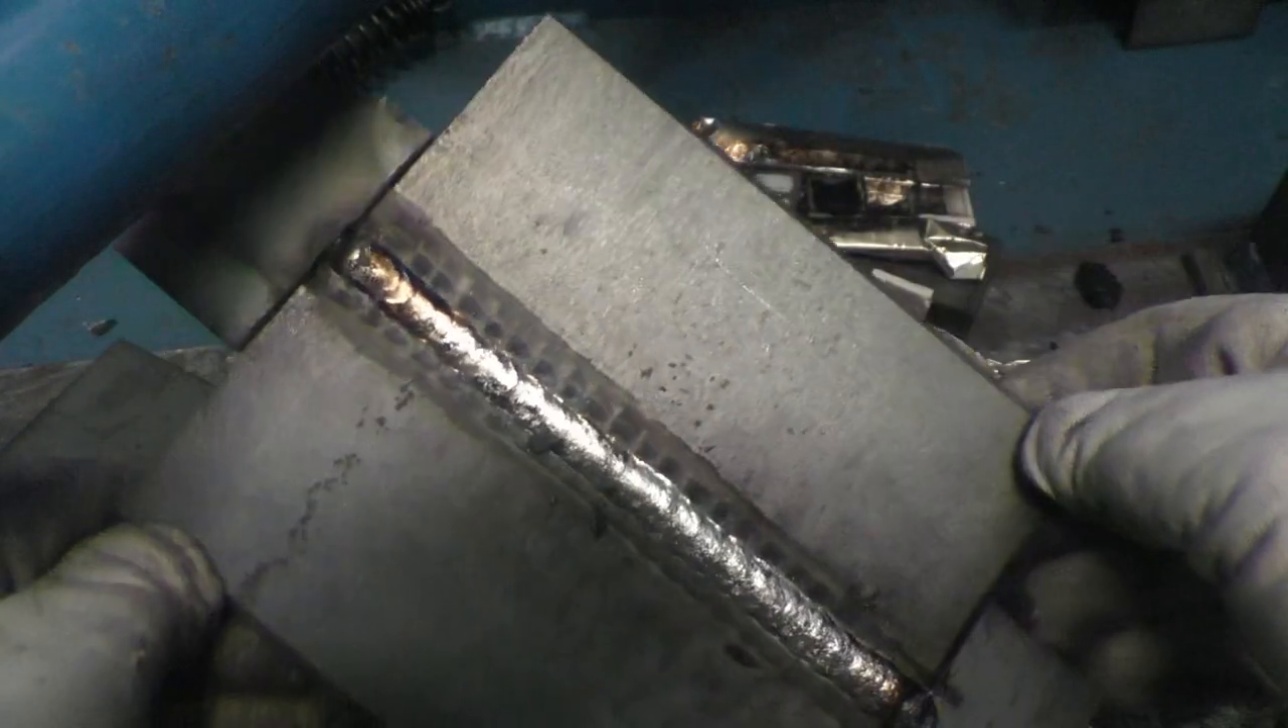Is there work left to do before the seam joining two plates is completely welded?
No.